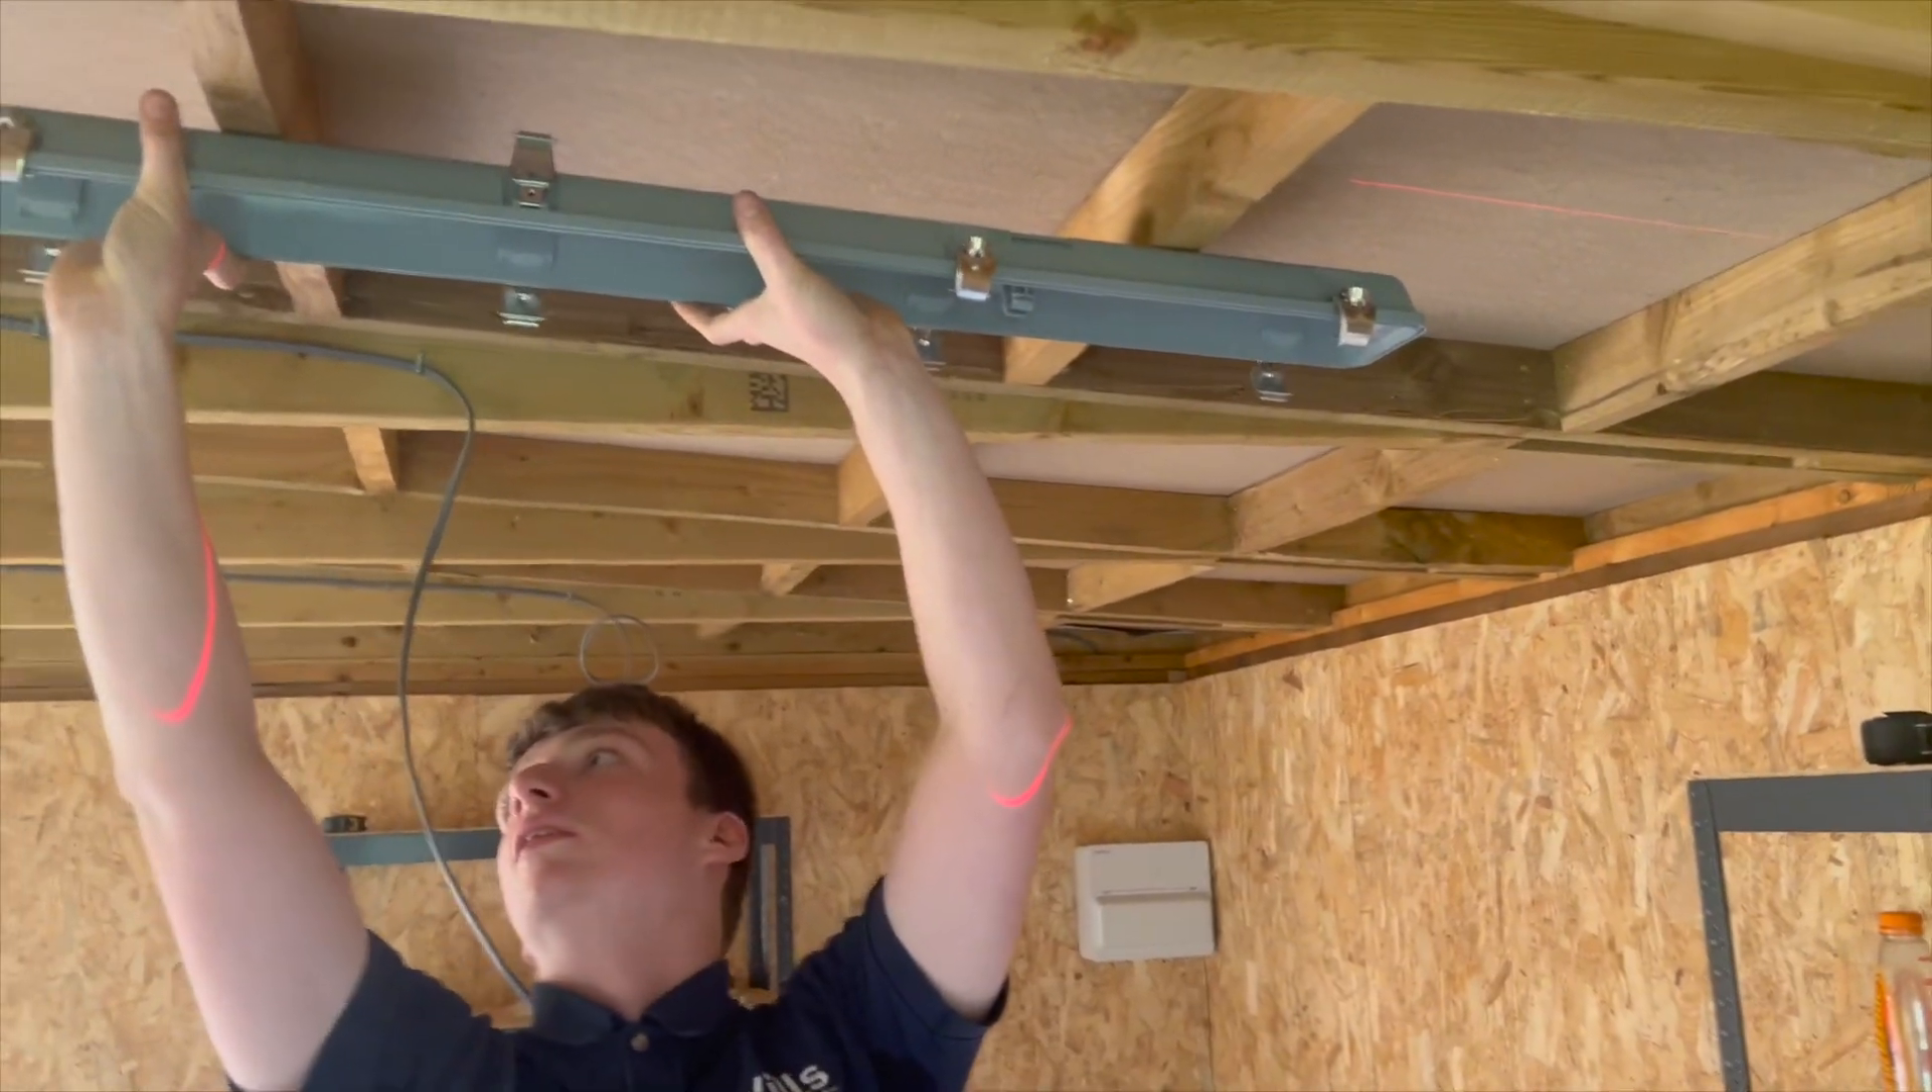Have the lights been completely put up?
No.